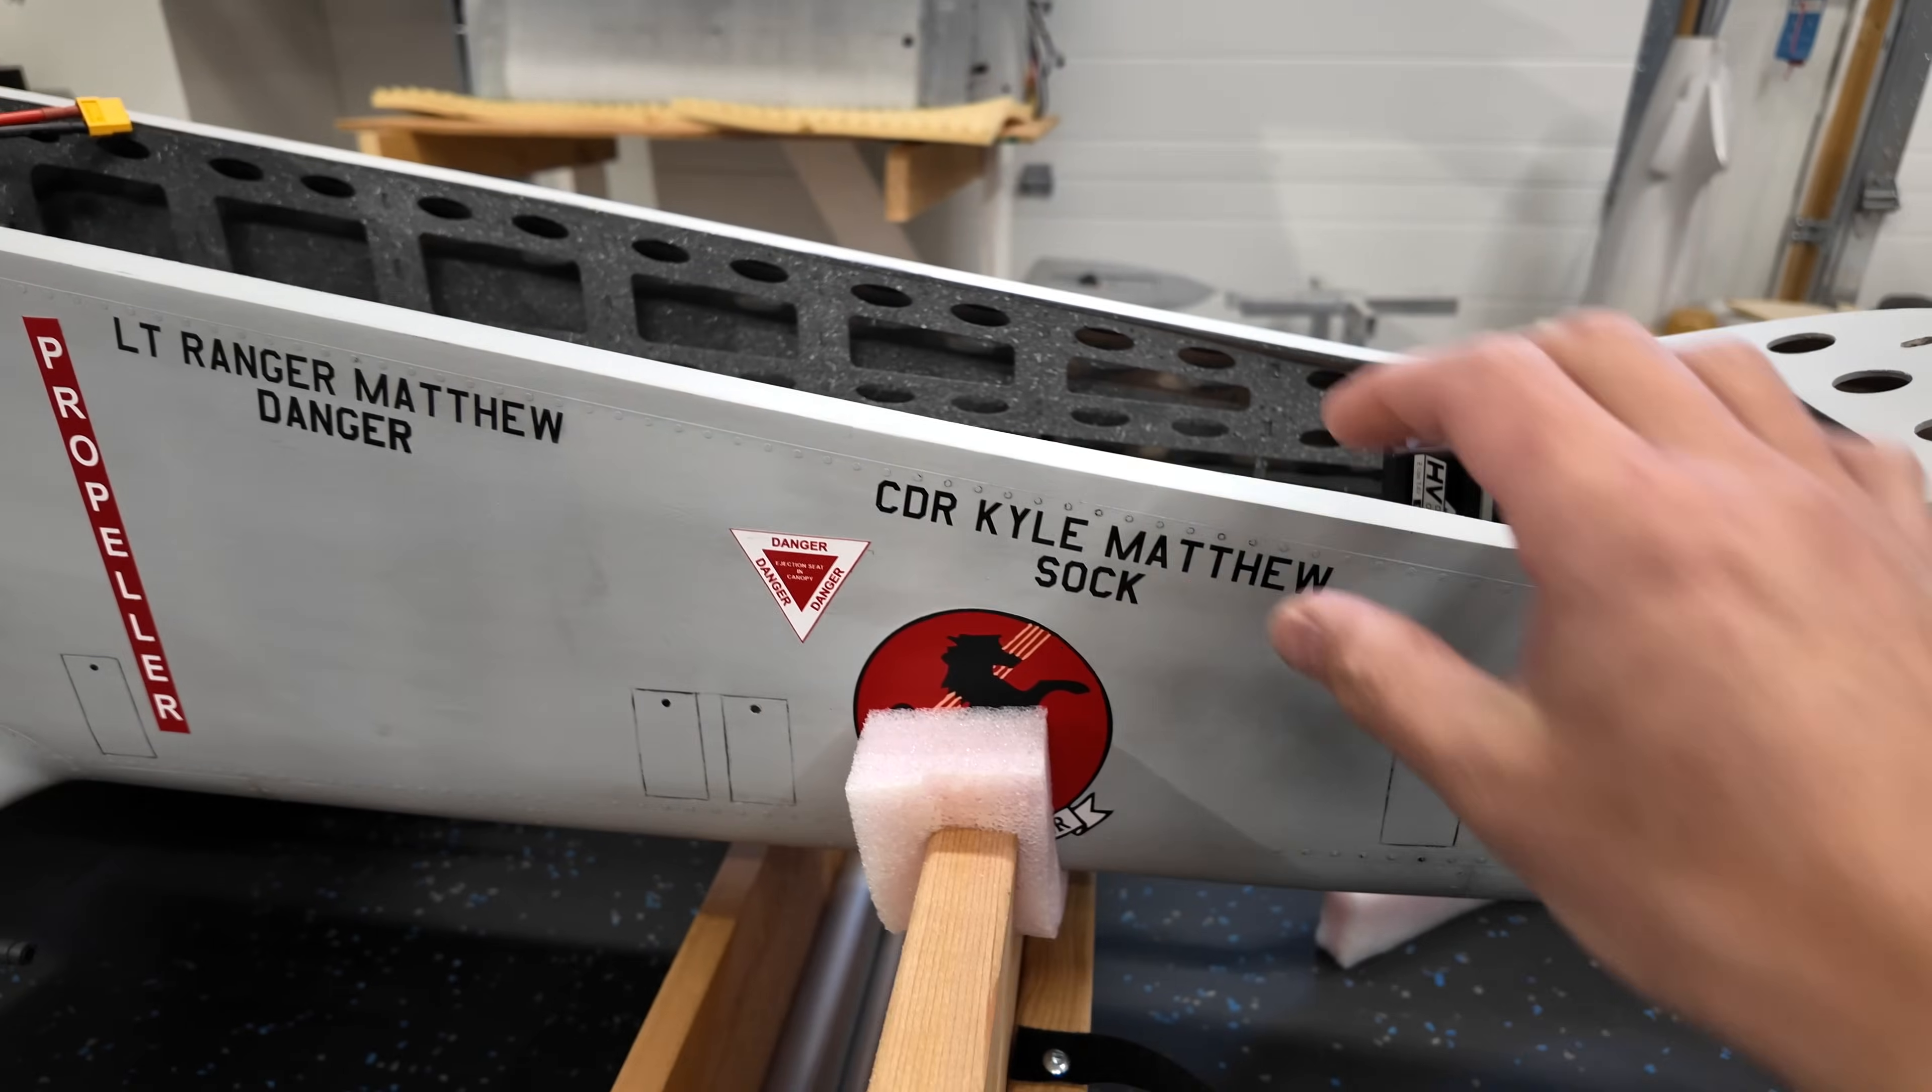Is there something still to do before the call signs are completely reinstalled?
No.